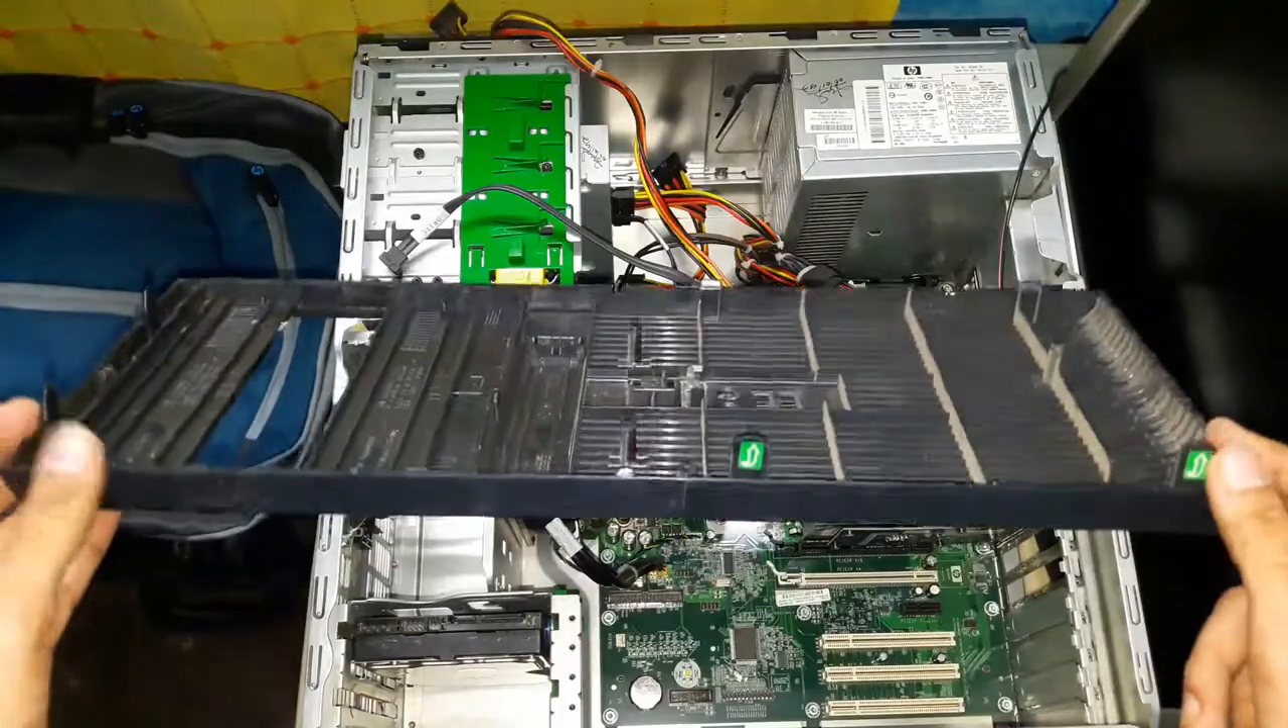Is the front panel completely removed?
Yes.